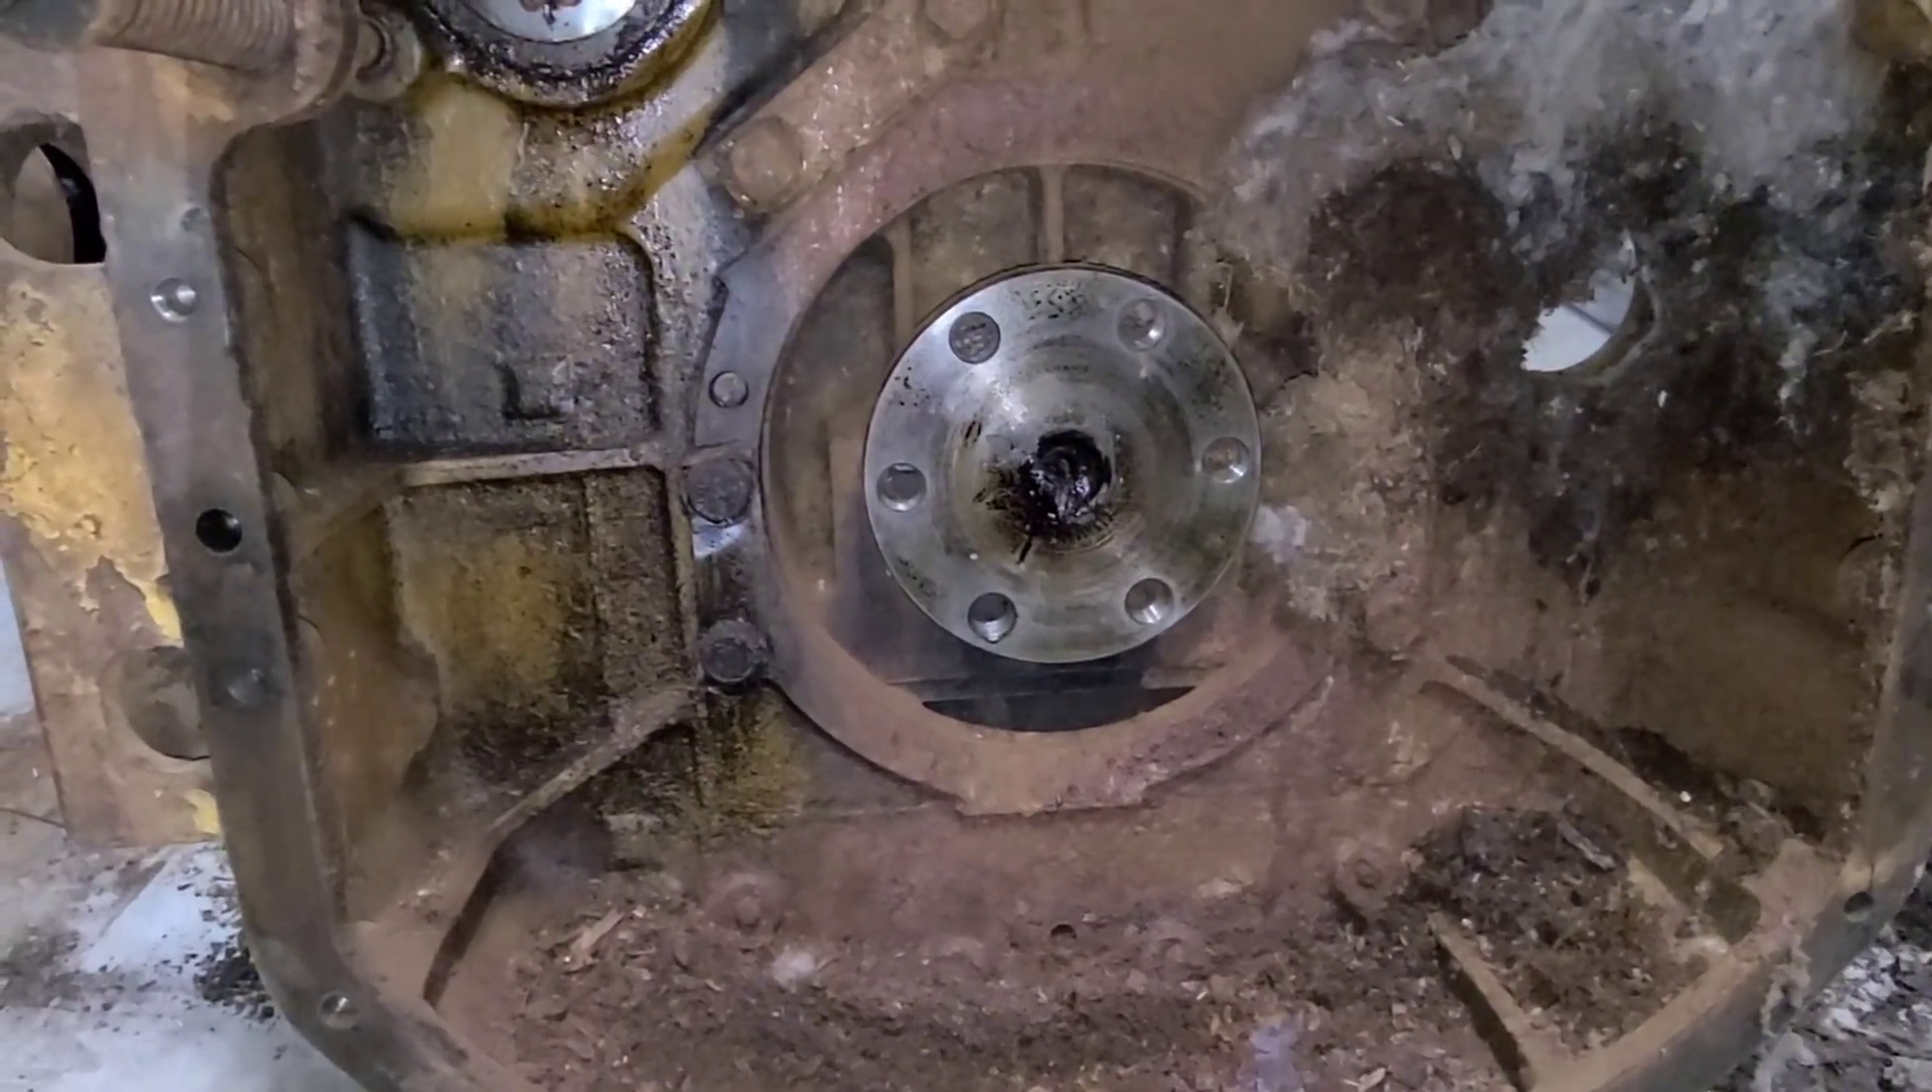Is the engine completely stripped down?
No.